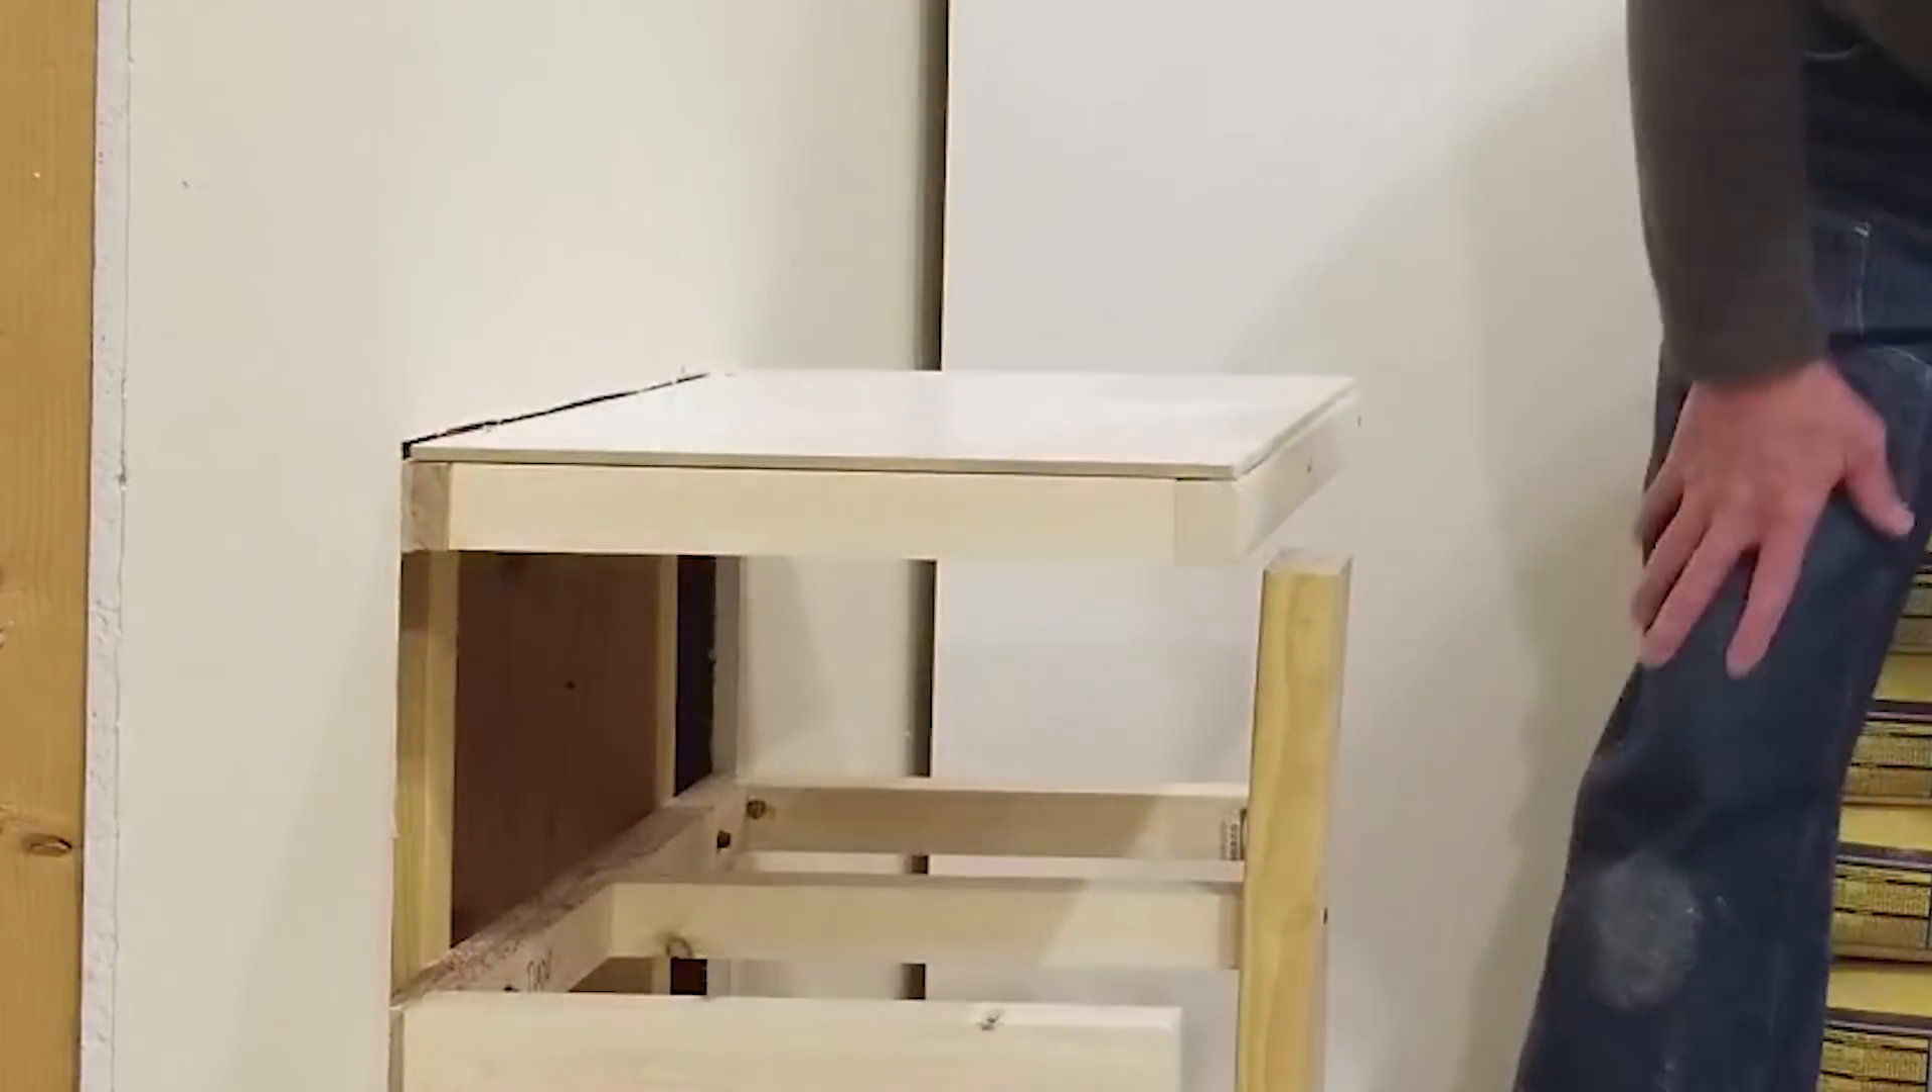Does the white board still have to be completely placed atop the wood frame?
No.